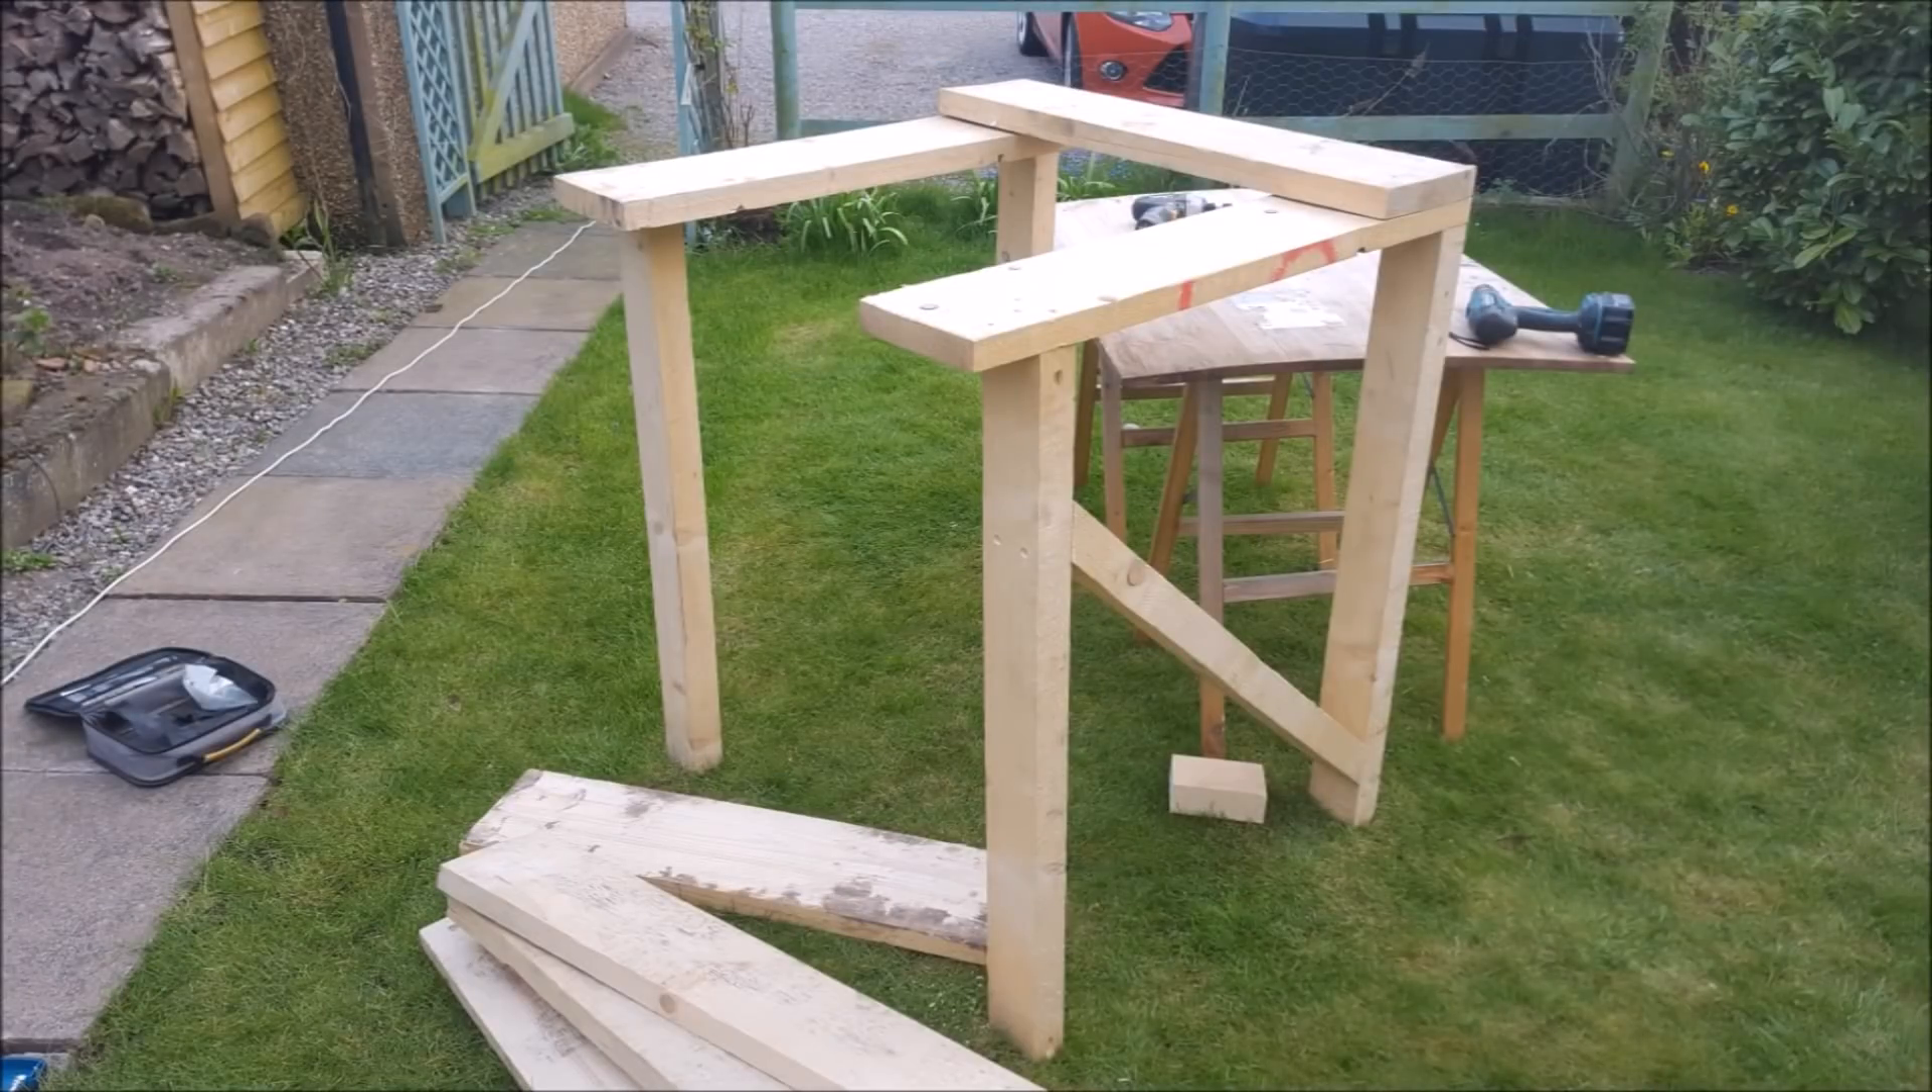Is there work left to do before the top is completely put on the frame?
Yes.